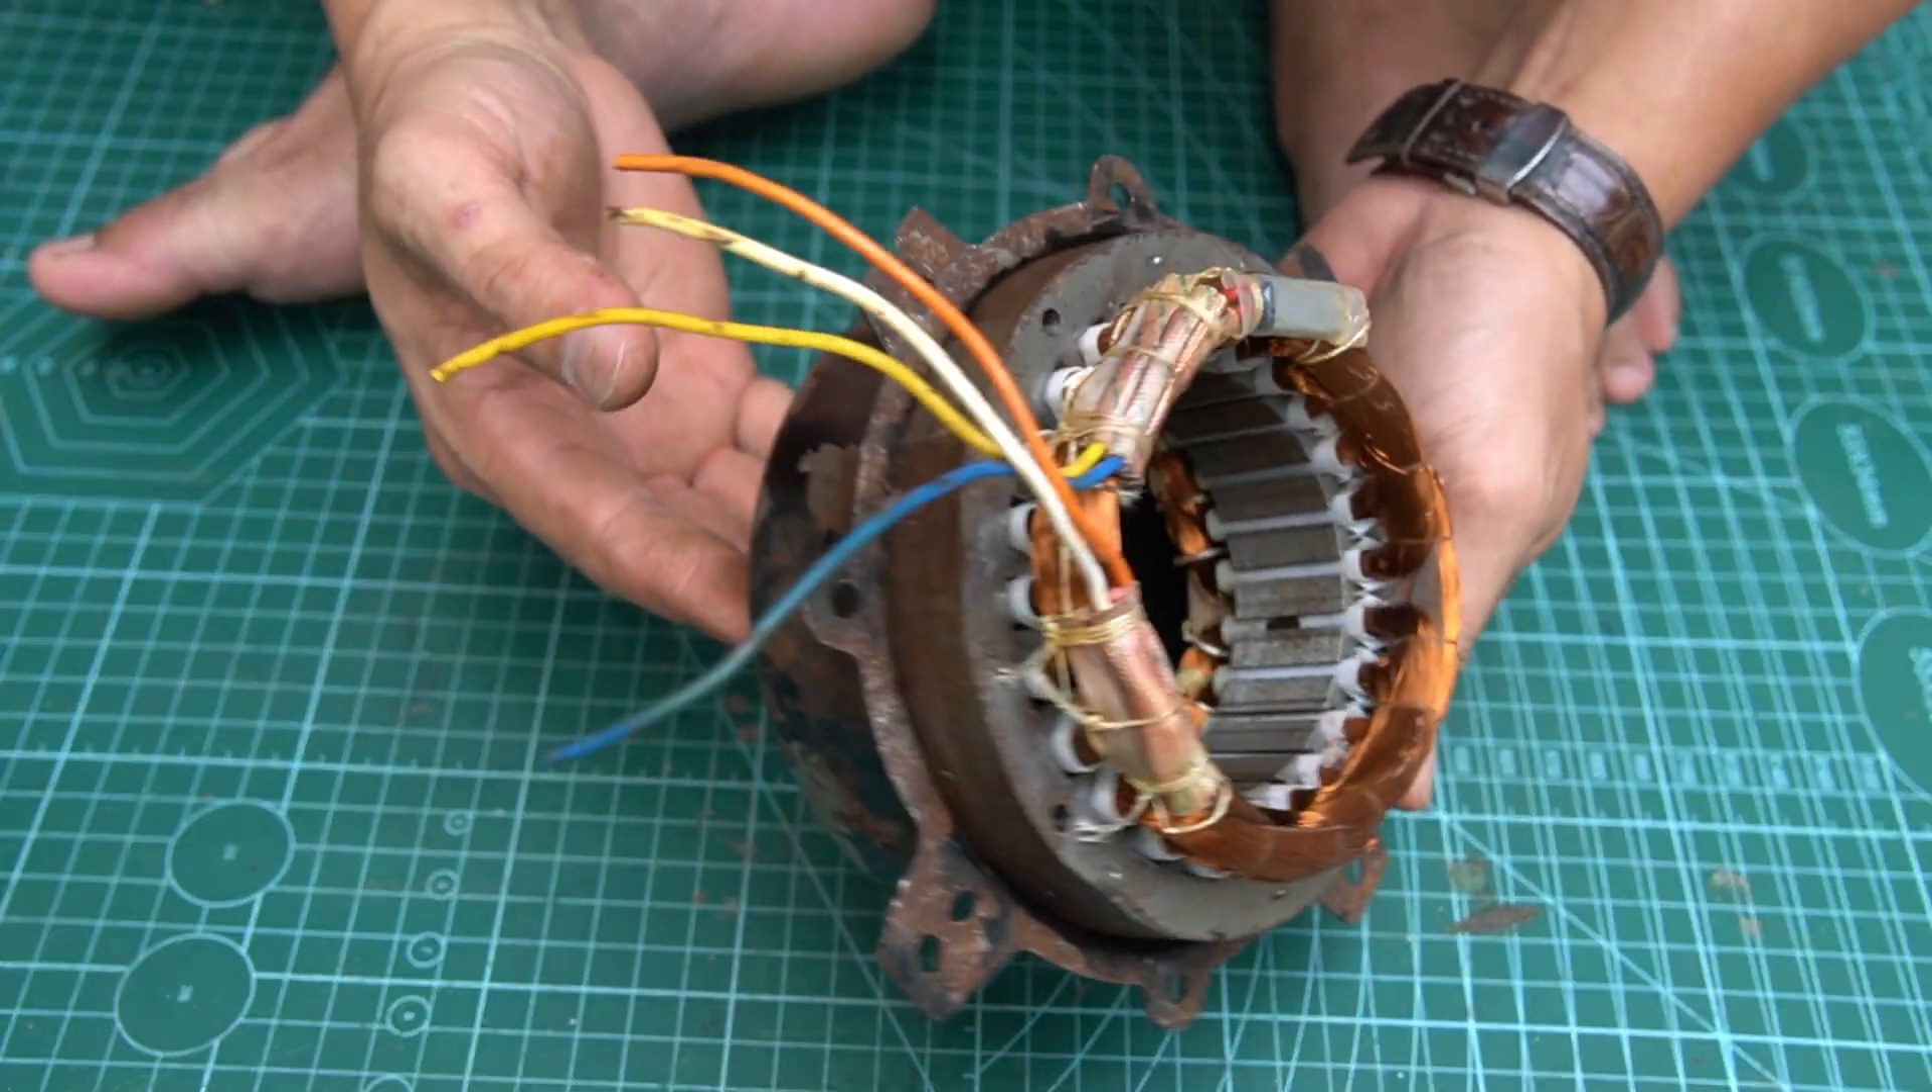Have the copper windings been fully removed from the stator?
No.